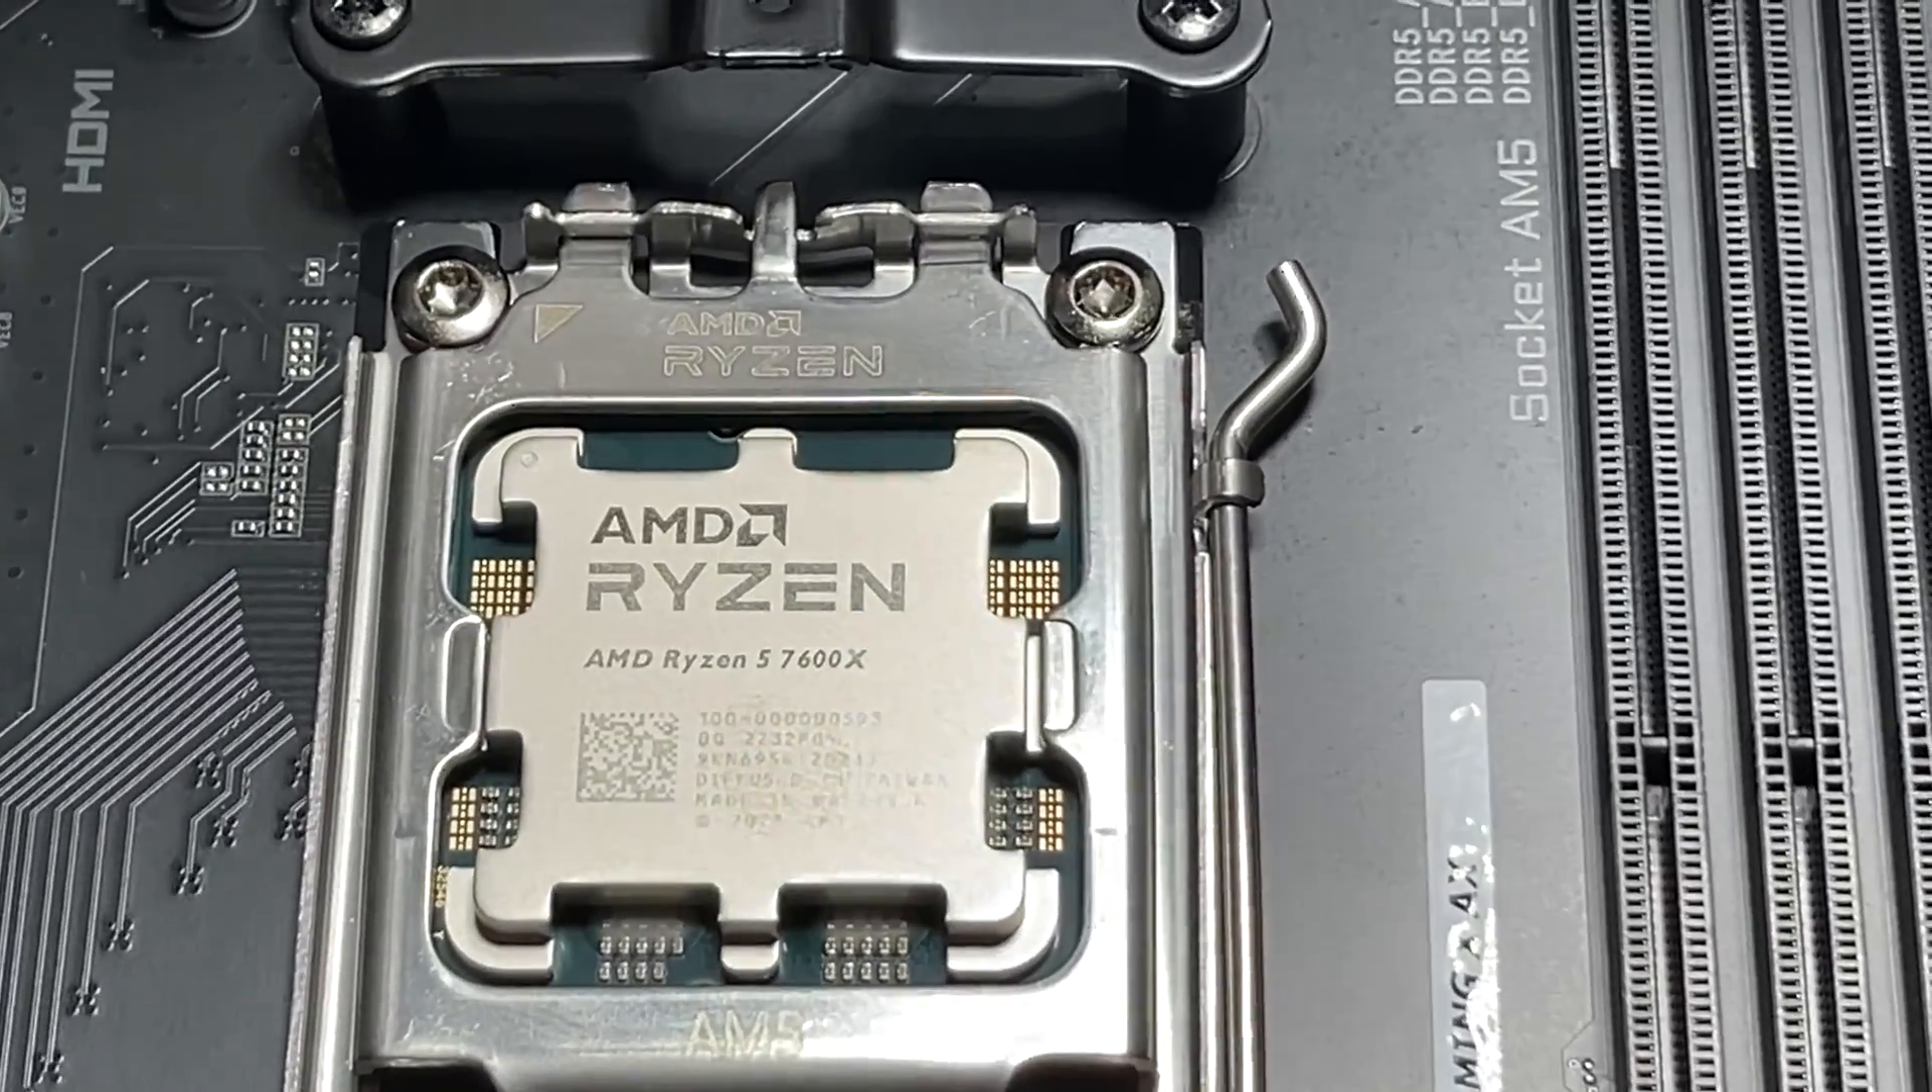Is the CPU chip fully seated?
Yes.